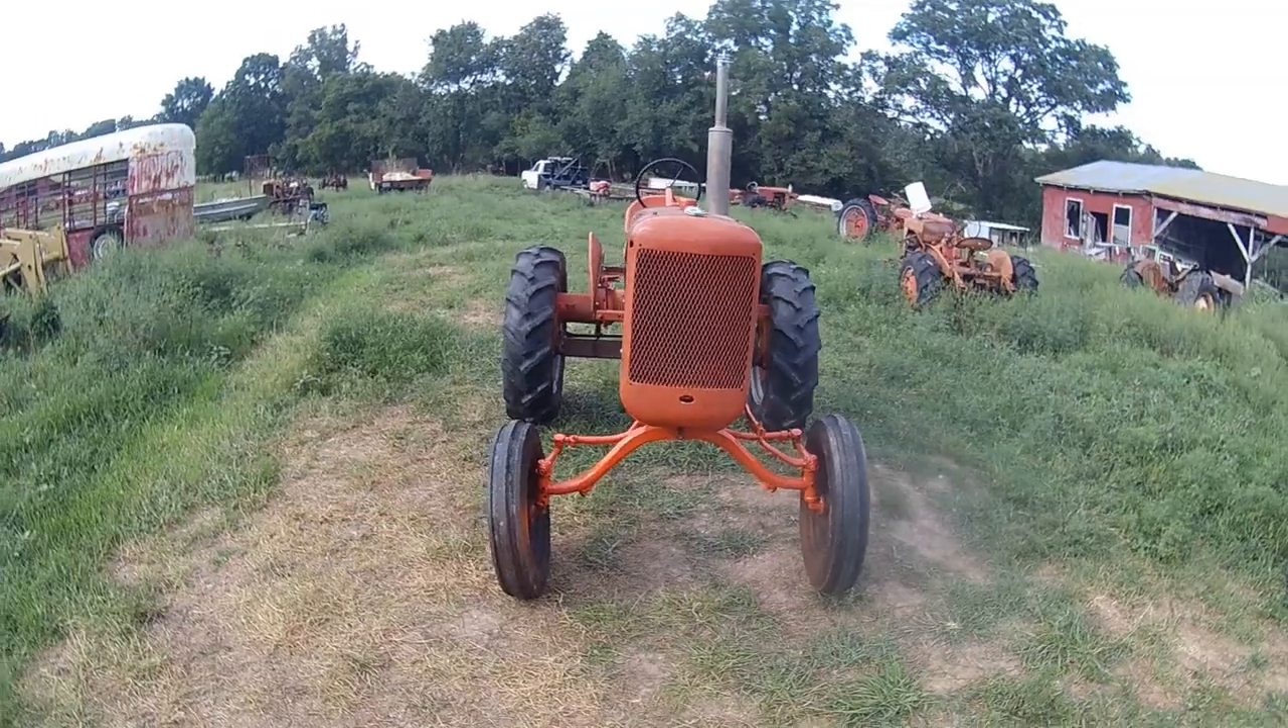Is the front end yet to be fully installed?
No.